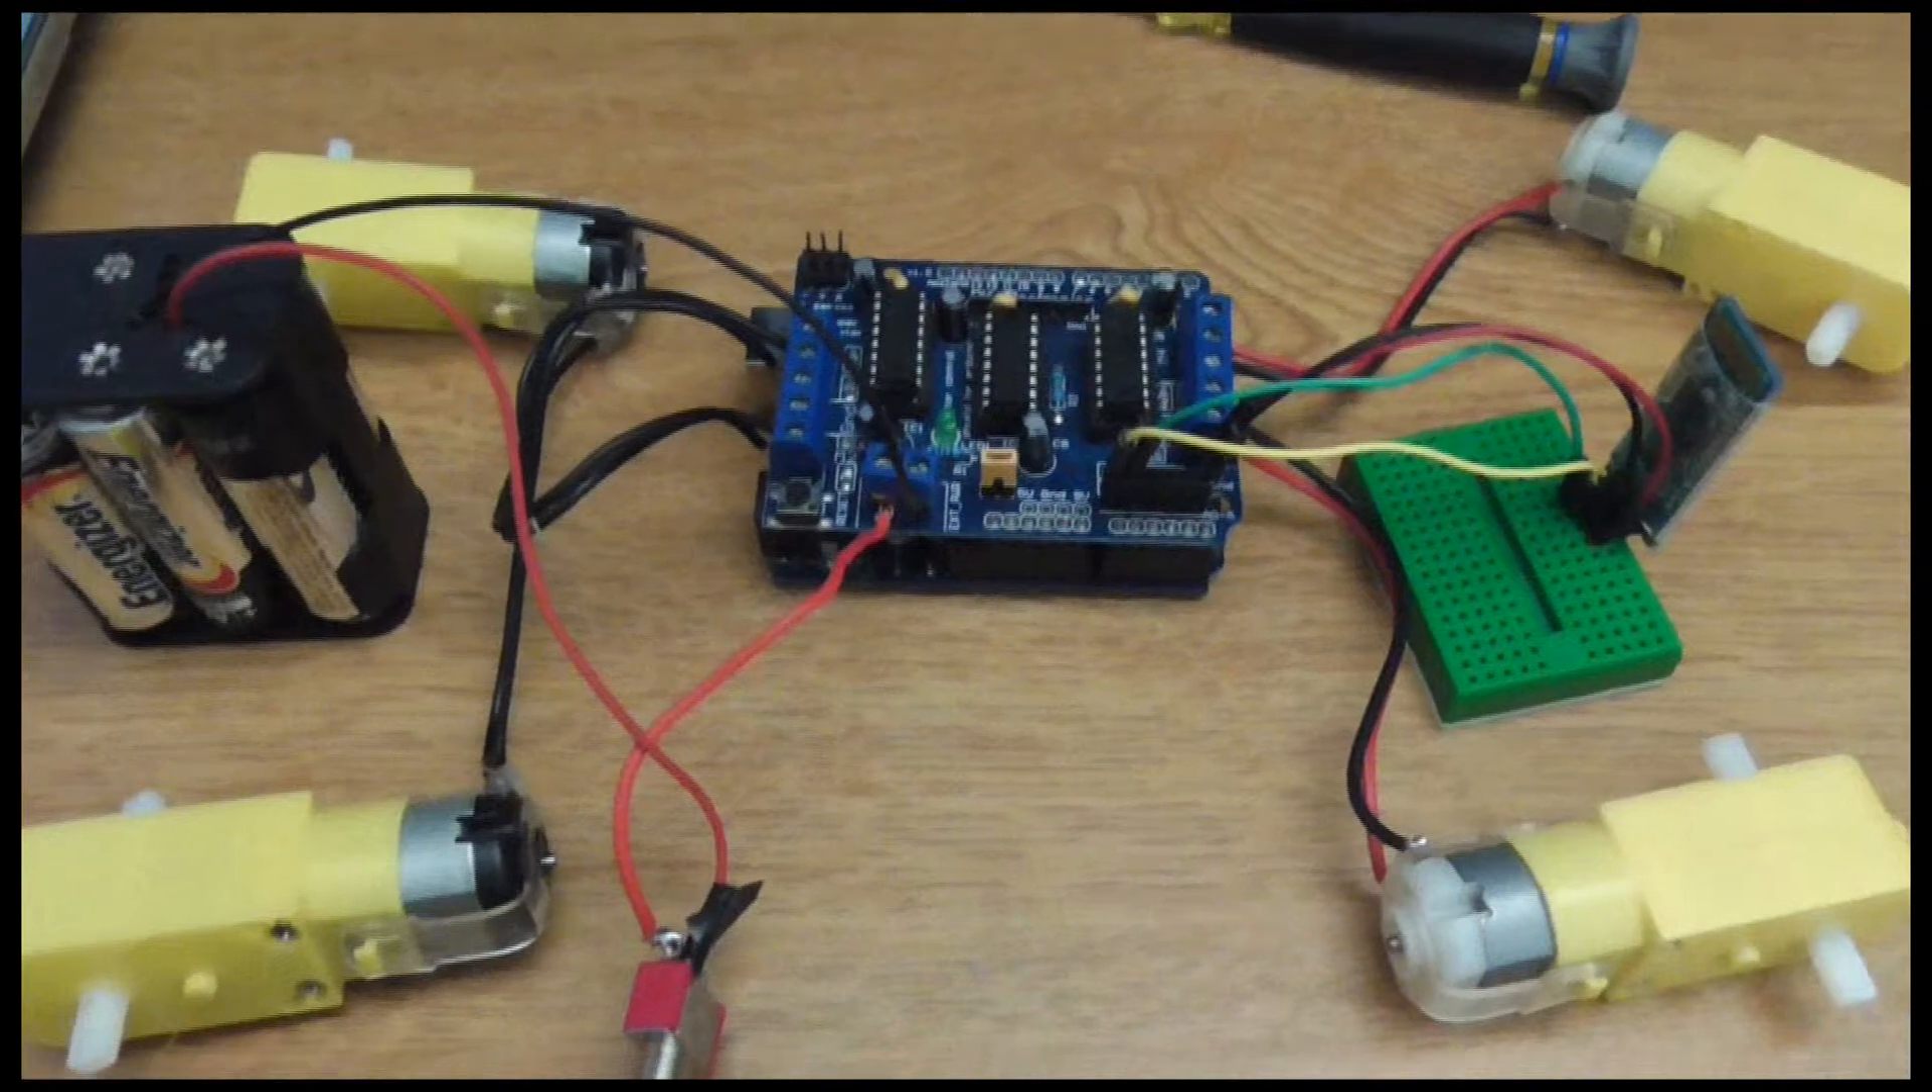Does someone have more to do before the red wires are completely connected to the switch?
No.